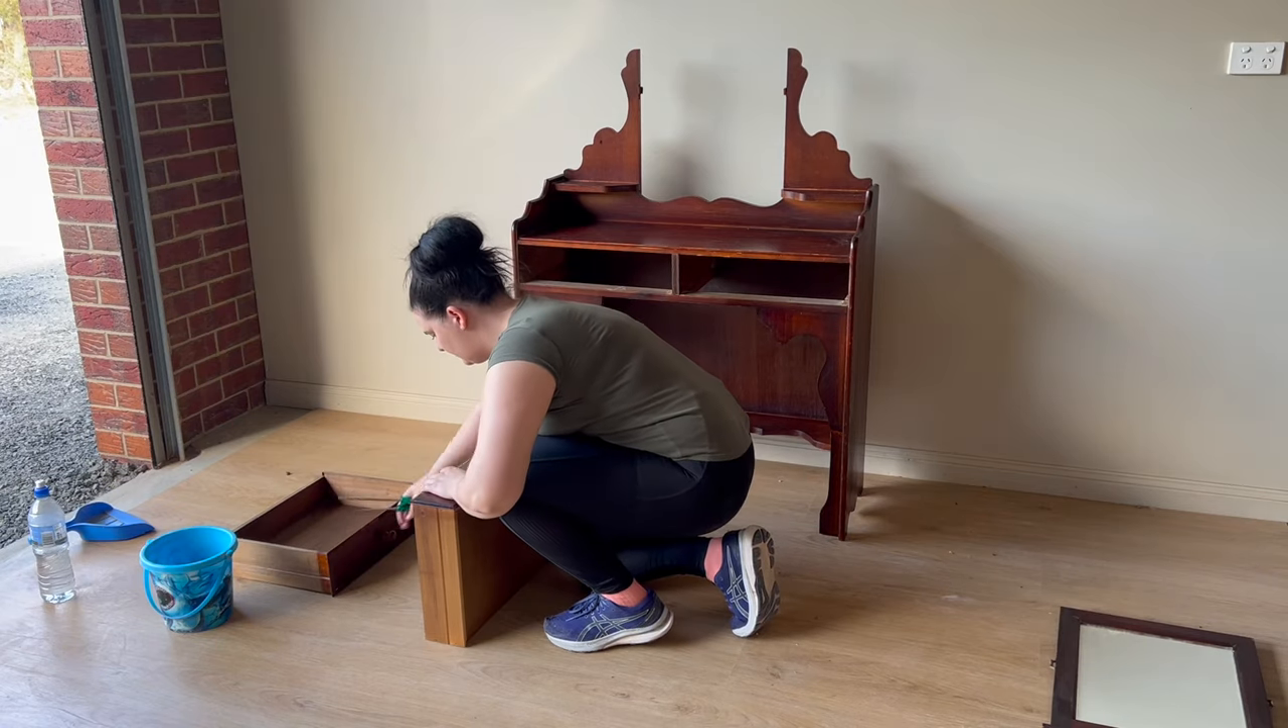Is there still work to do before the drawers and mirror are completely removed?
No.